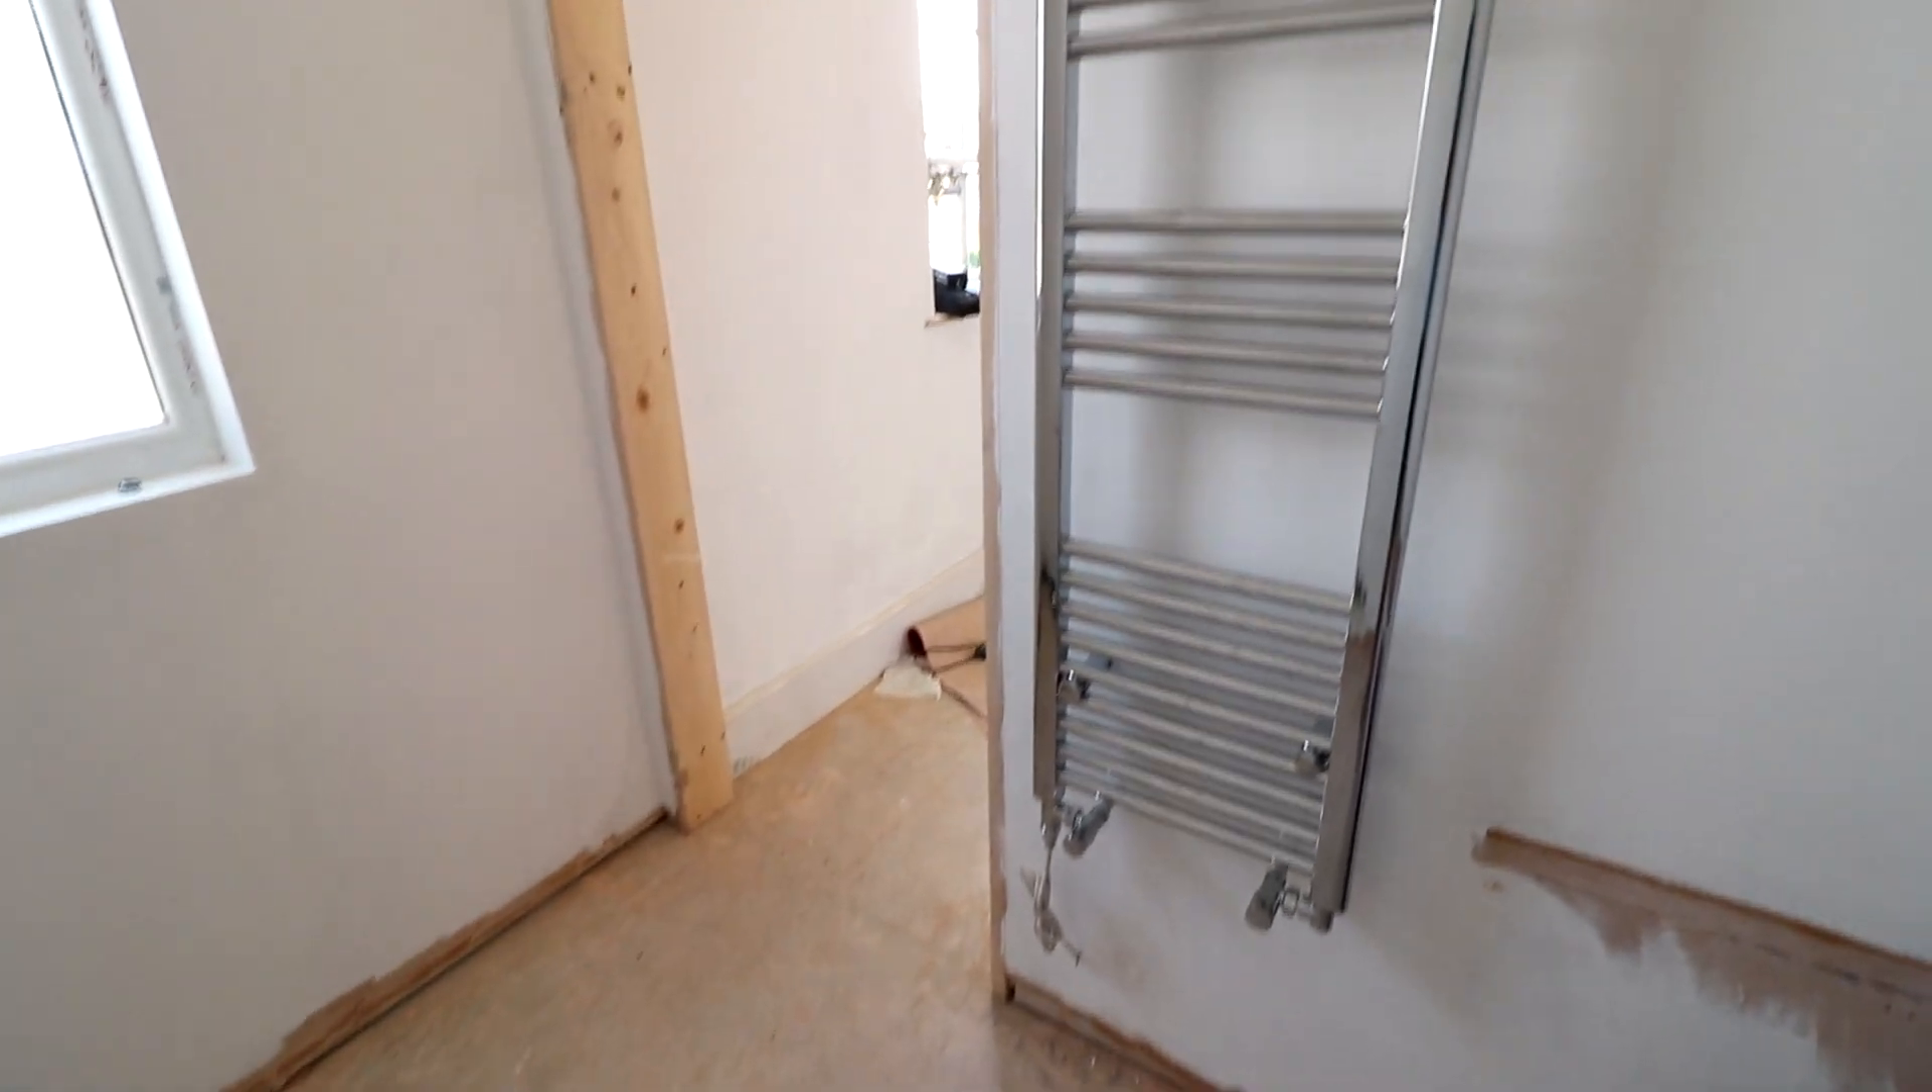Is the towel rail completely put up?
Yes.